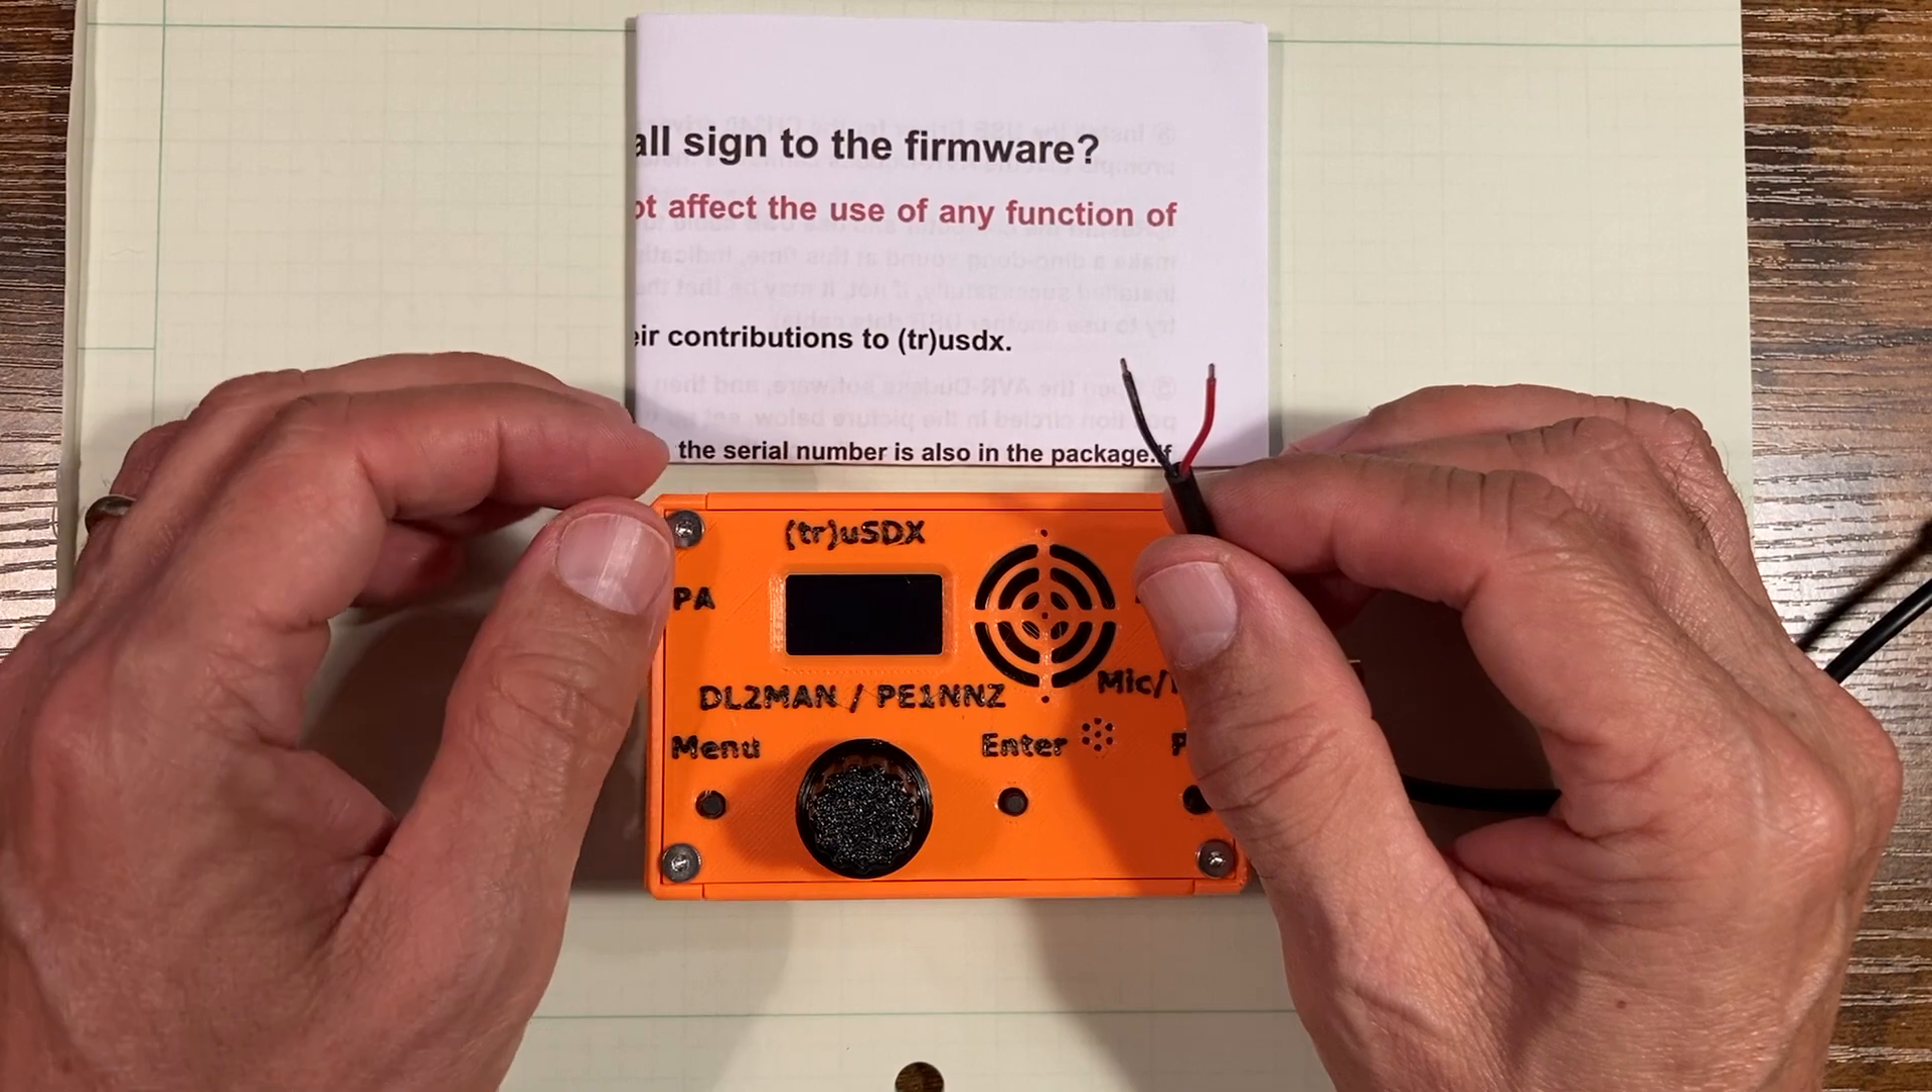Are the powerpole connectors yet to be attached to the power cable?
Yes.